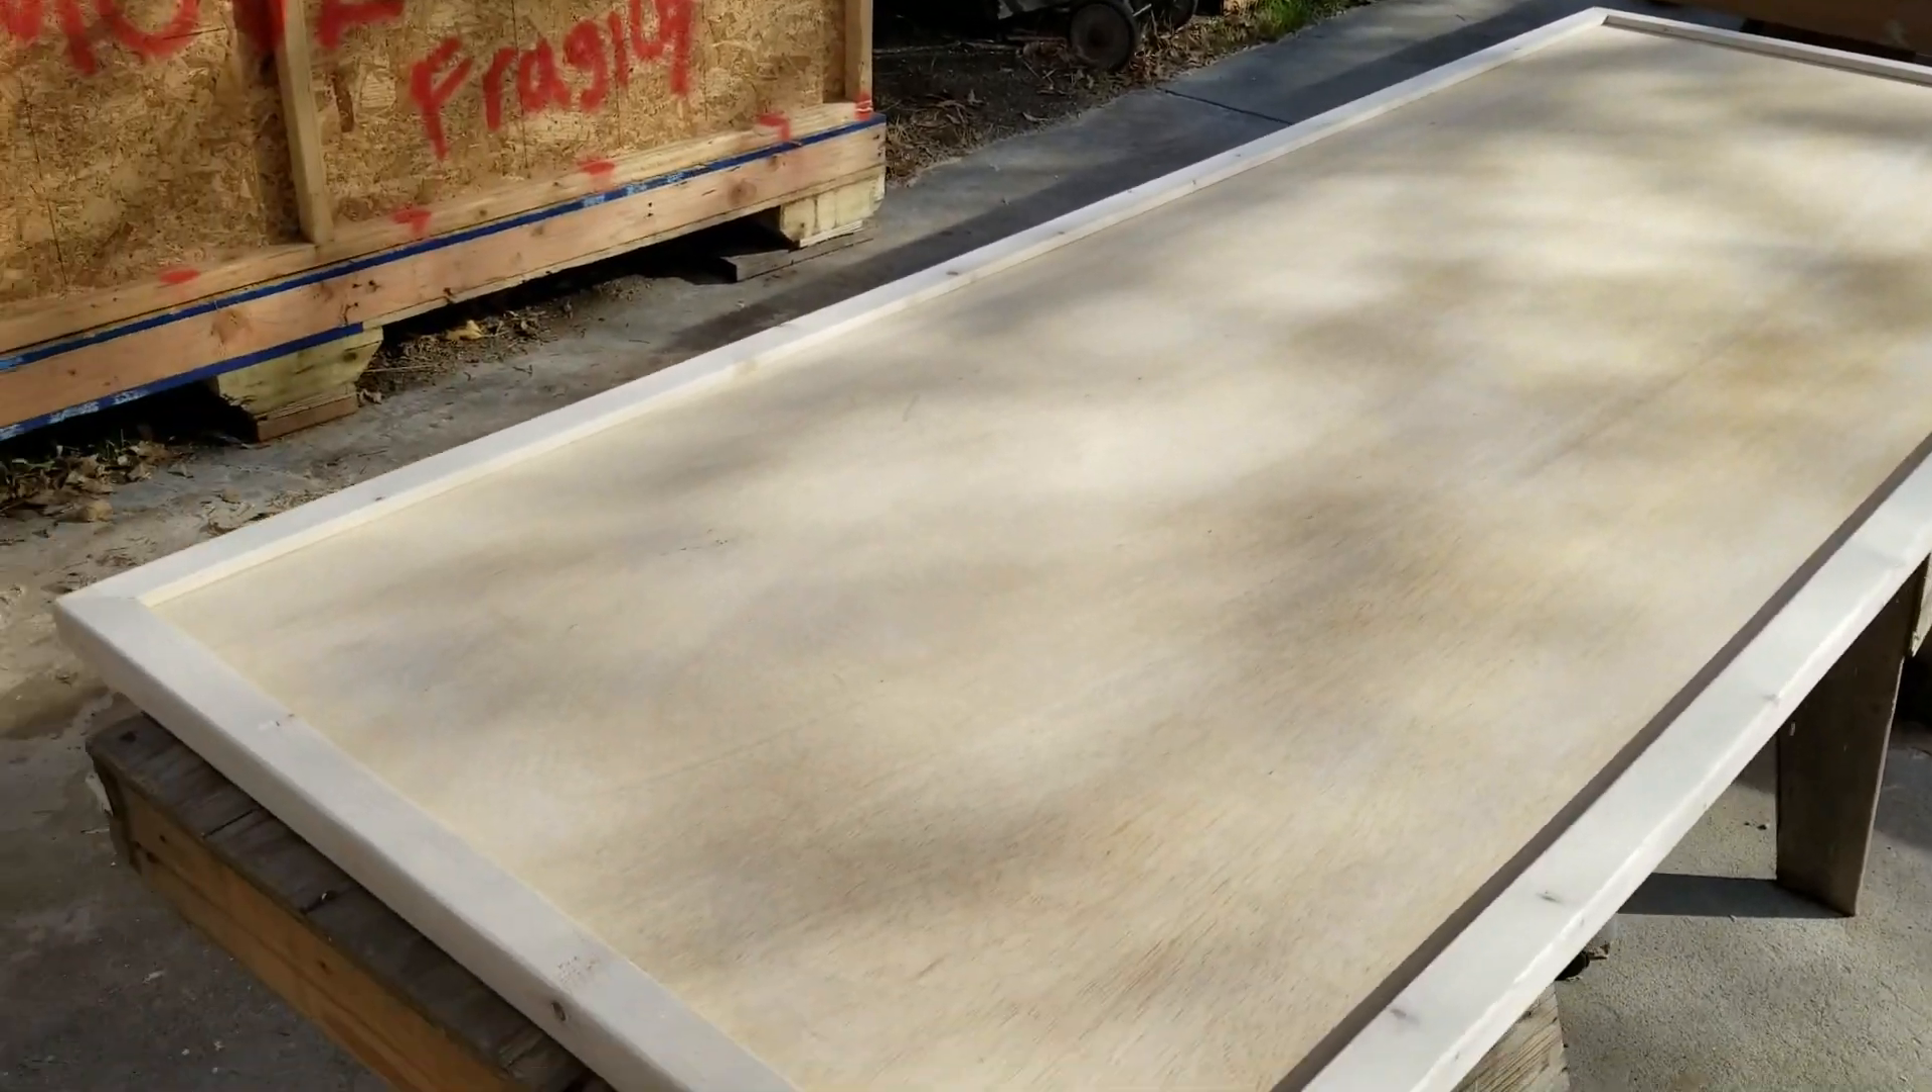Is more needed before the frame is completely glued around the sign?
No.